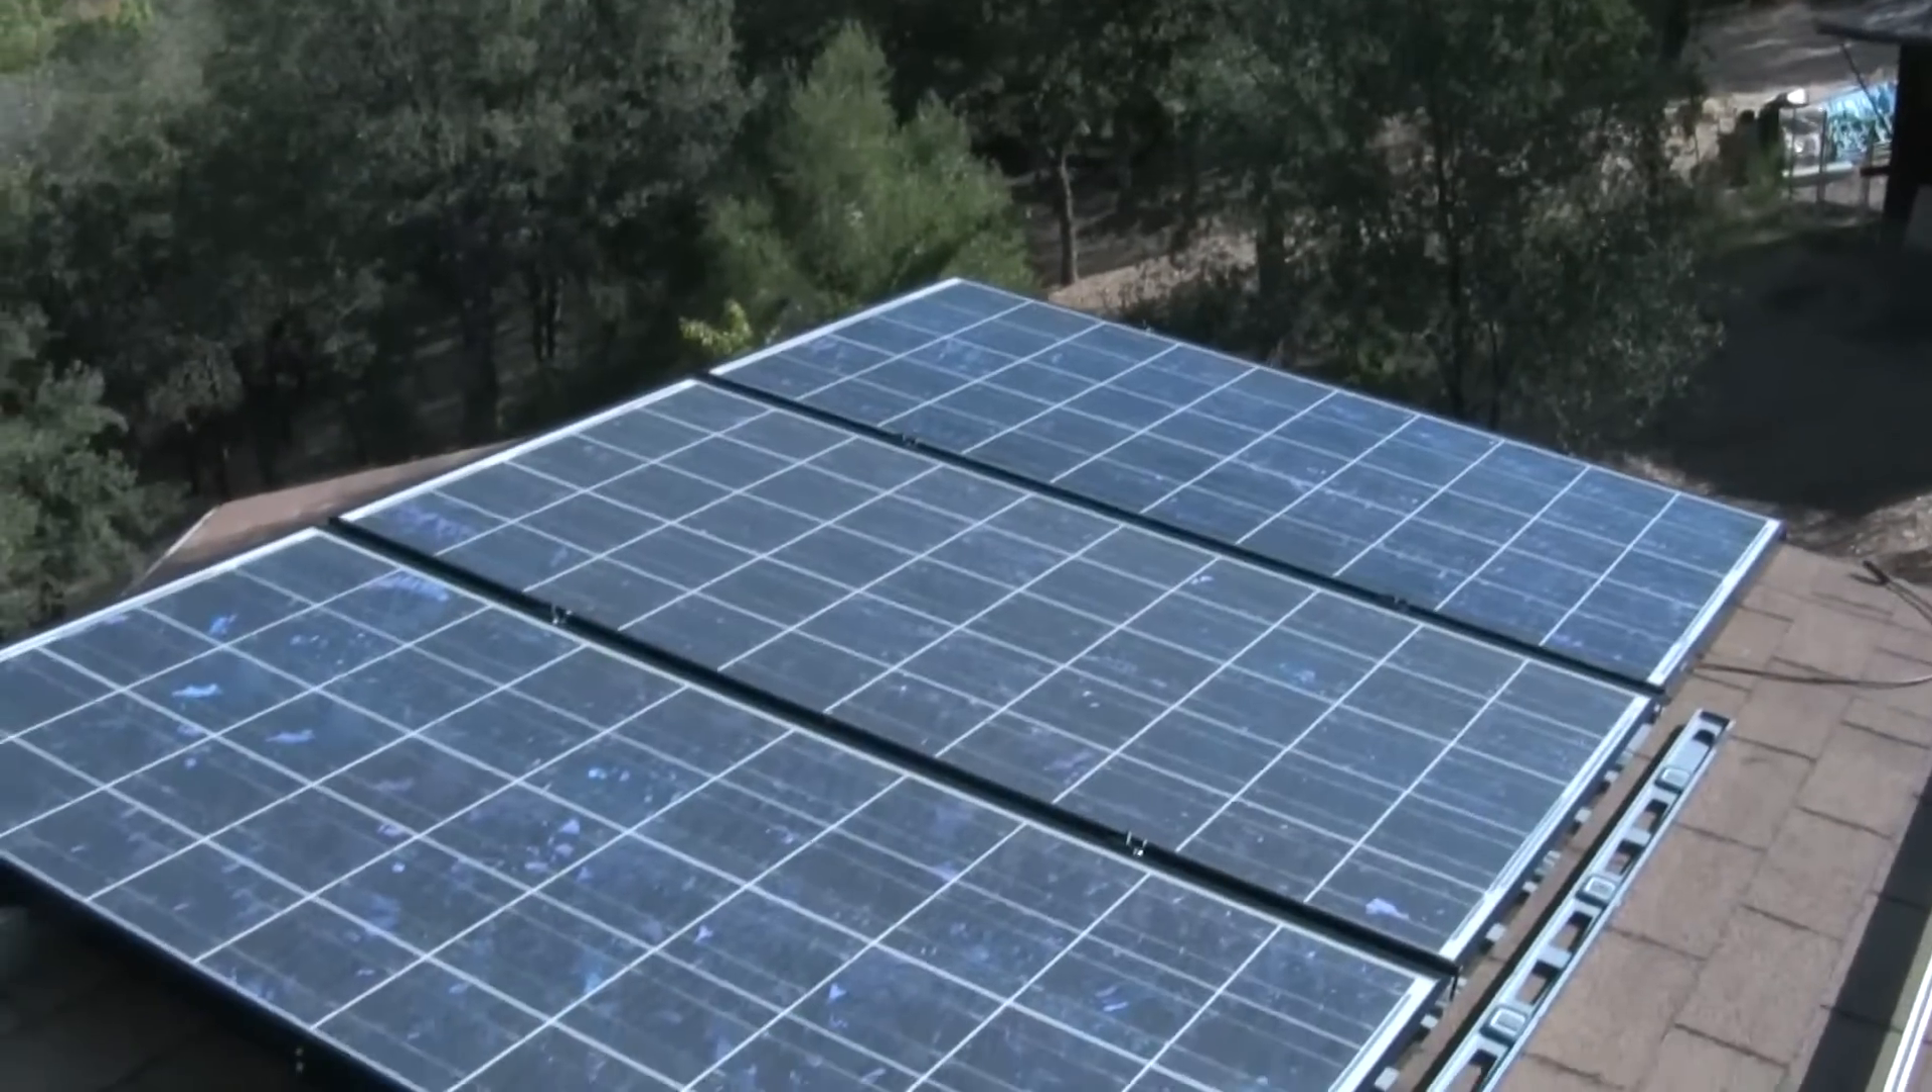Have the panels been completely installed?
Yes.